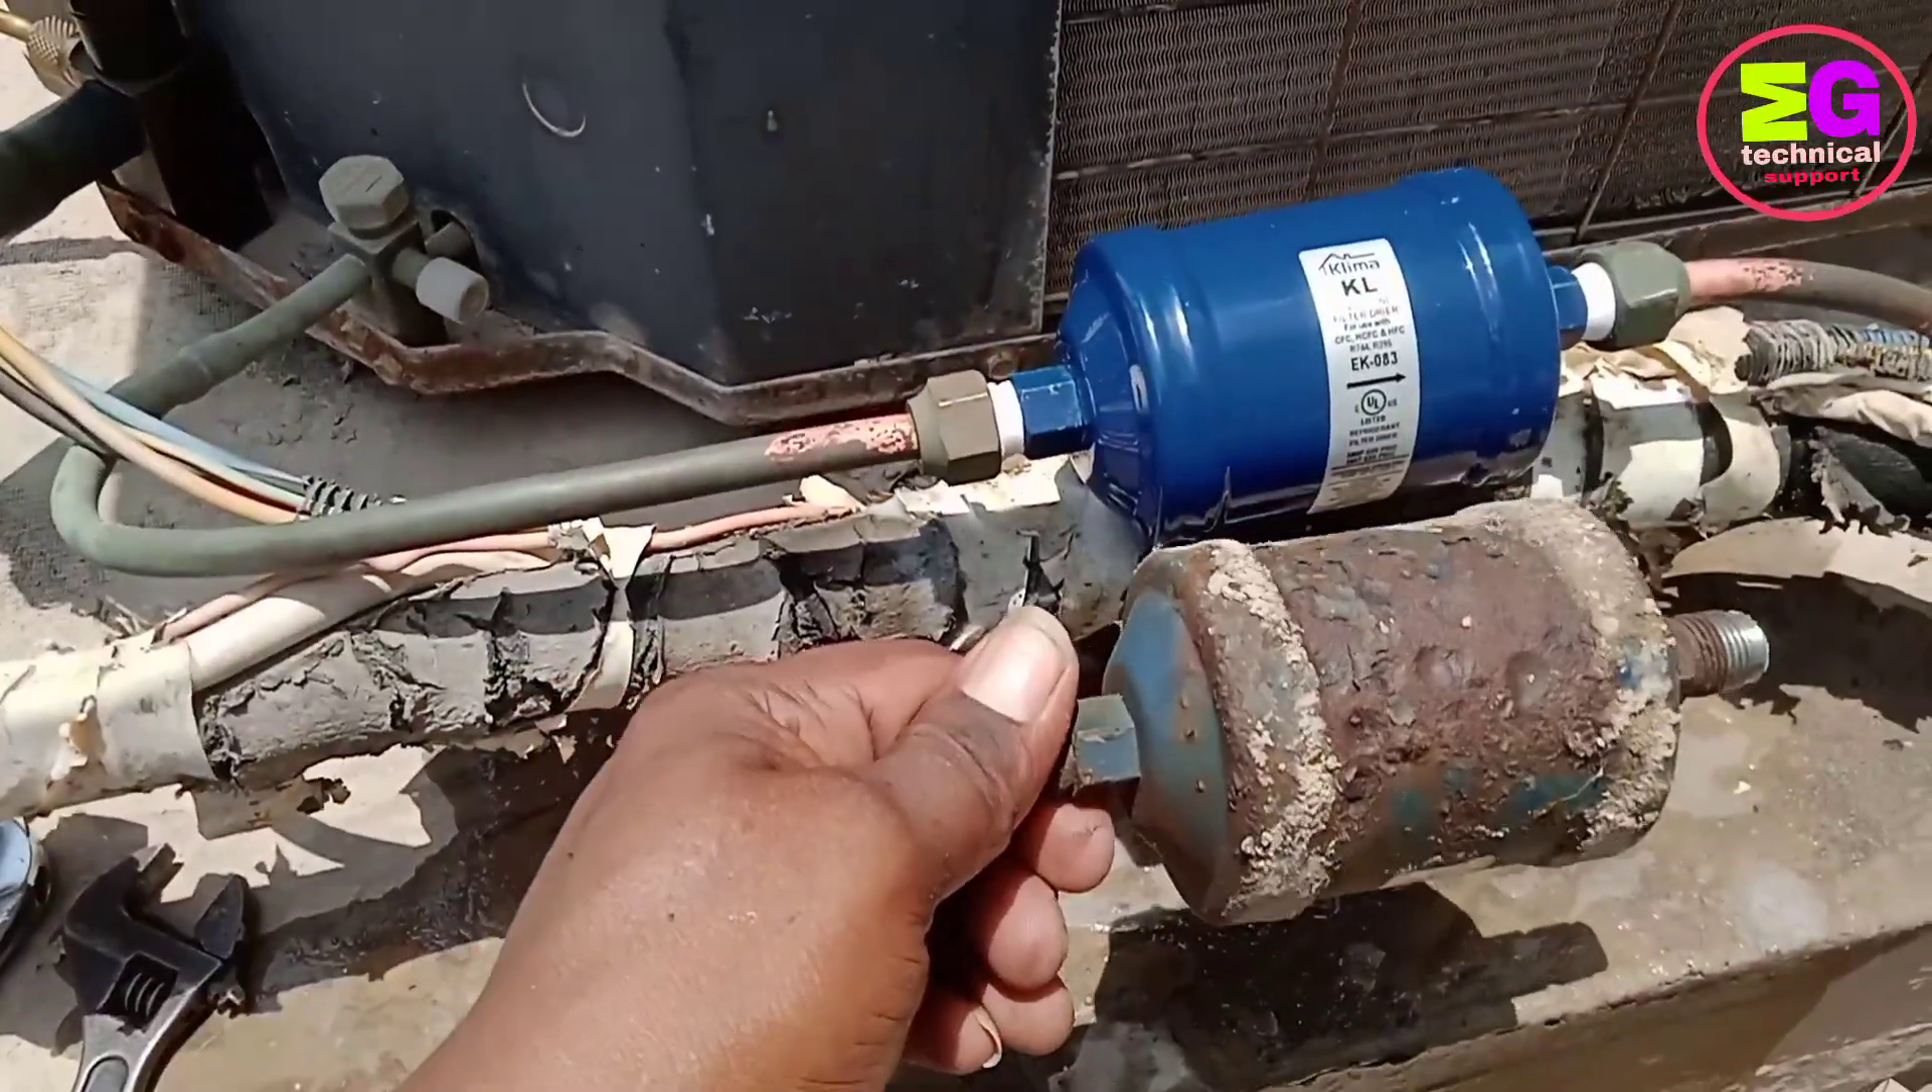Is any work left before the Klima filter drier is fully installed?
No.